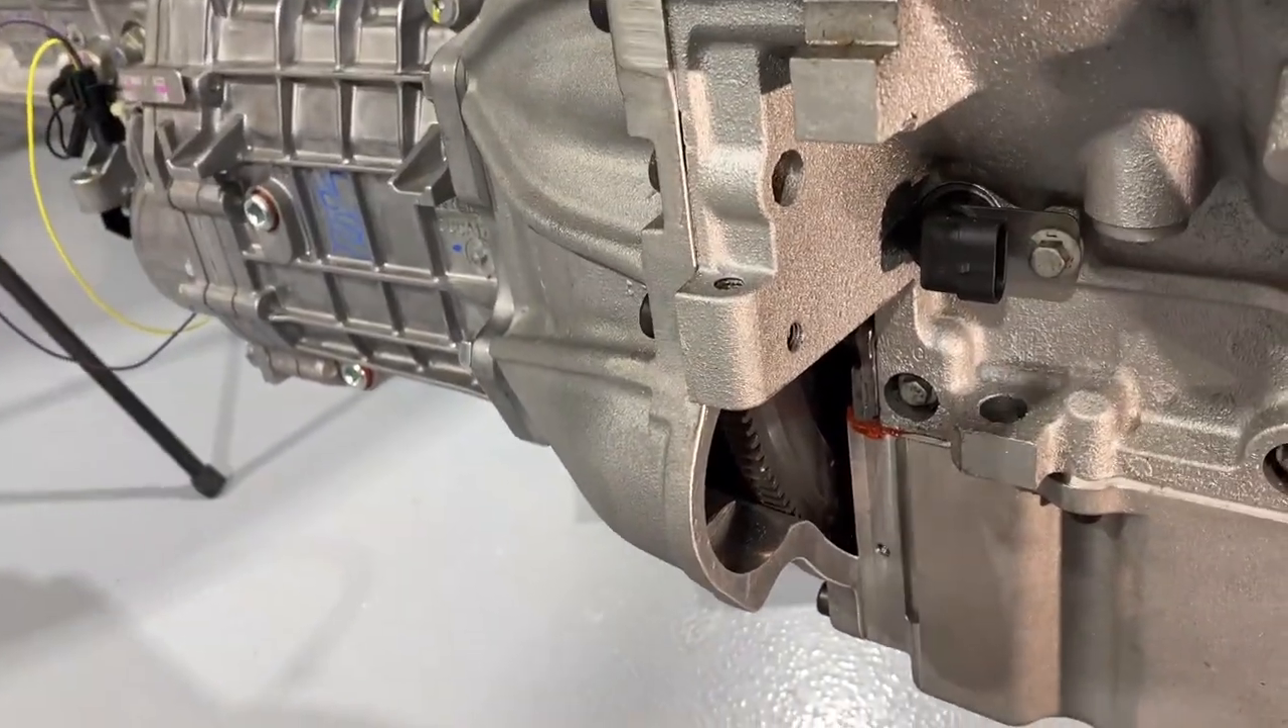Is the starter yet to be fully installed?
Yes.